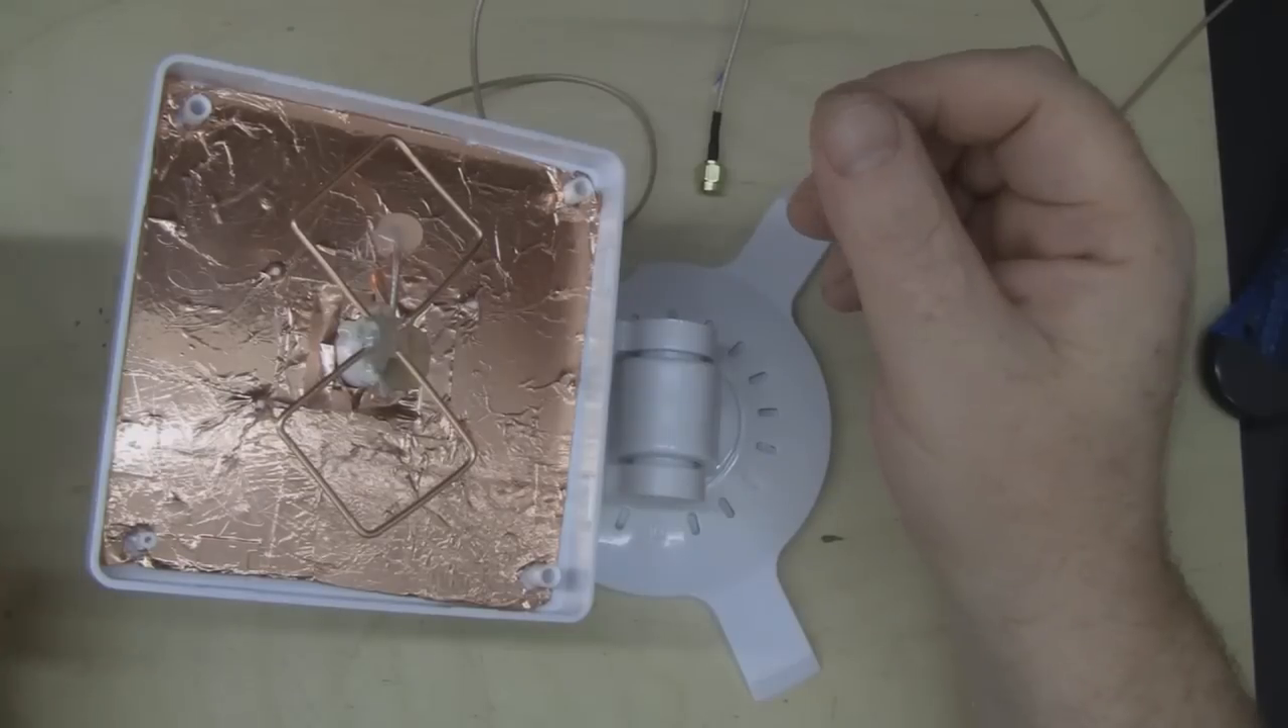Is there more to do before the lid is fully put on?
Yes.